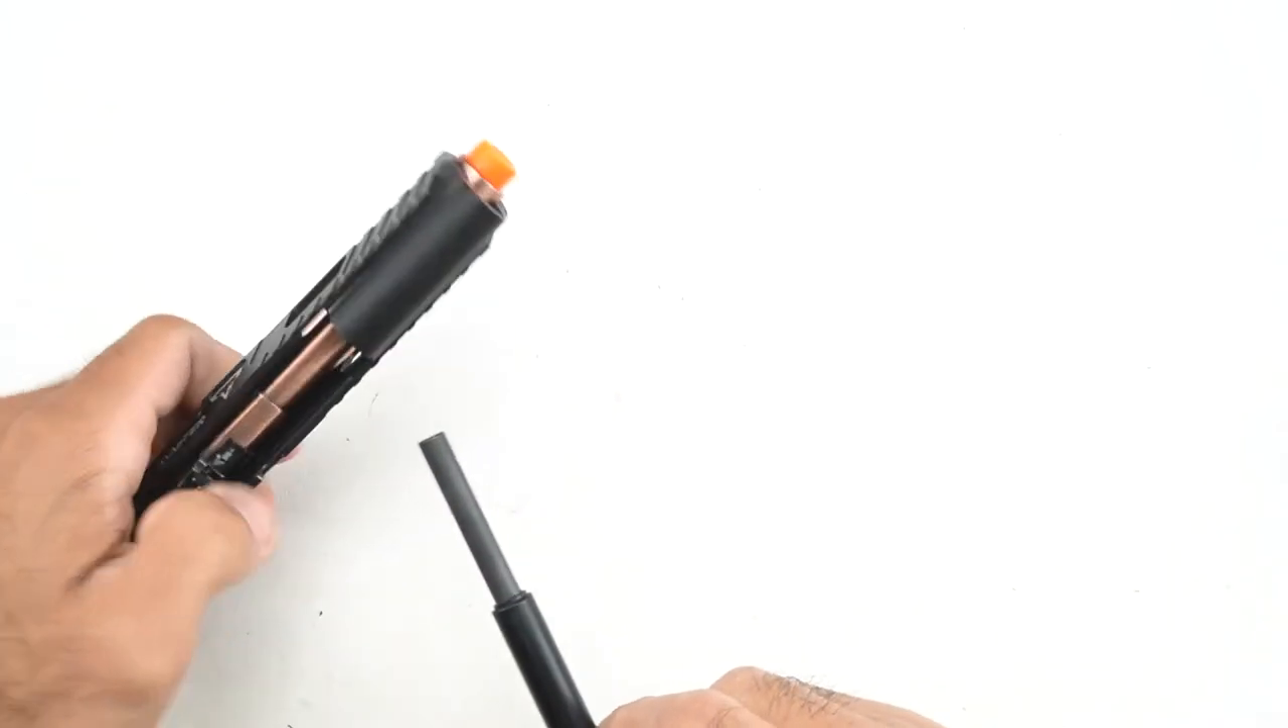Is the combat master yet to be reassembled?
Yes.